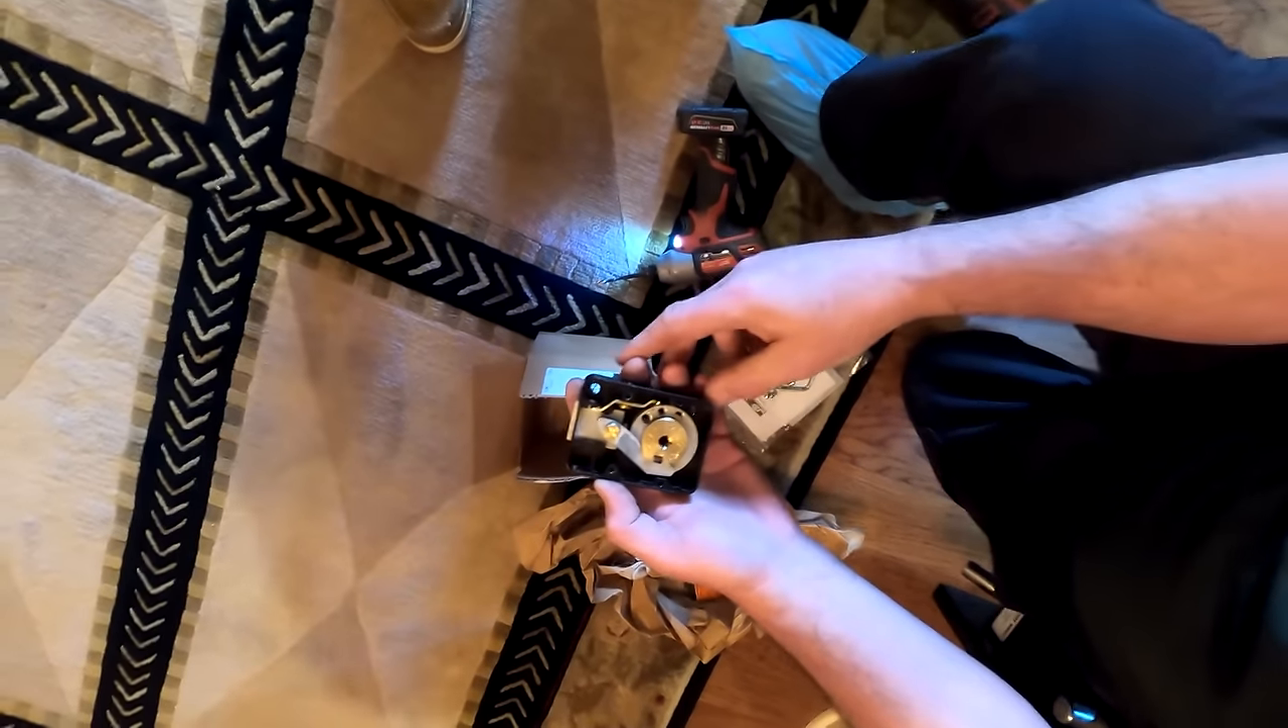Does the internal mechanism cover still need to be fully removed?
No.